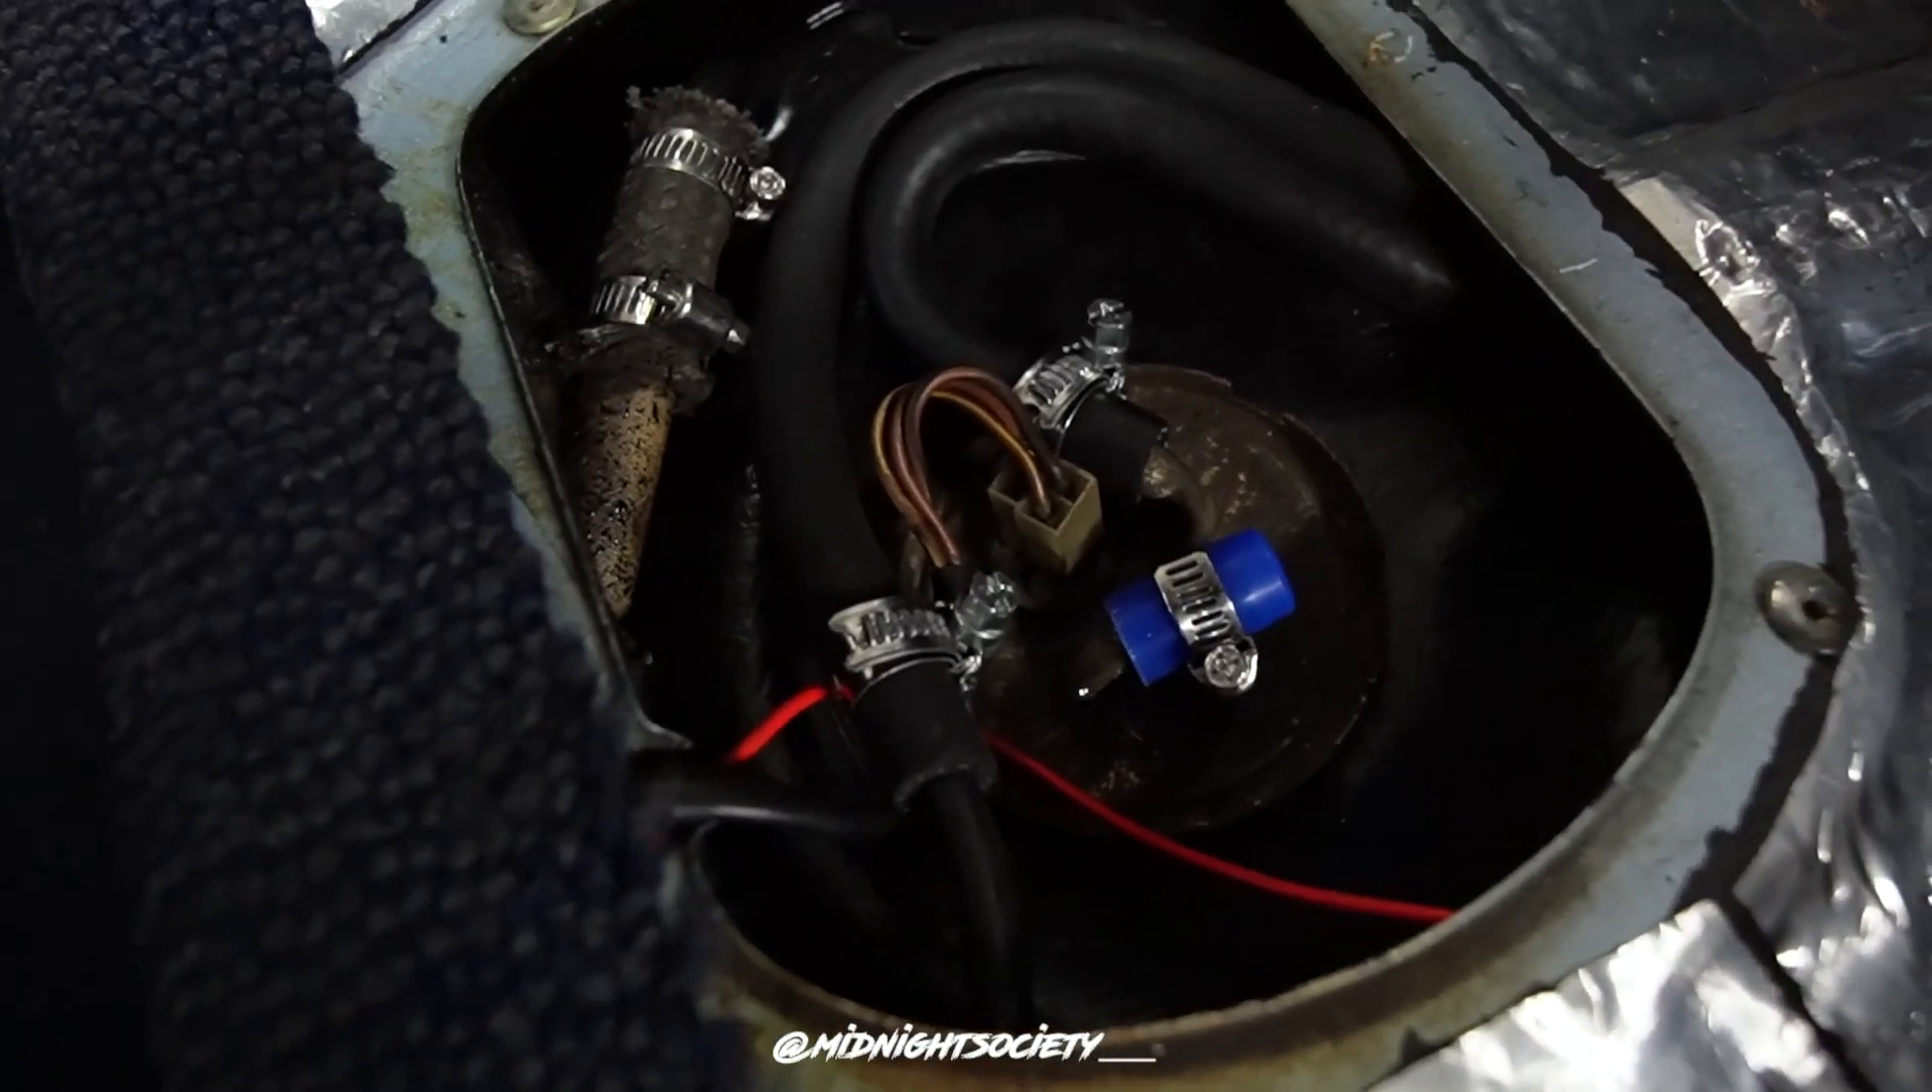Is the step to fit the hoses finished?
Yes.